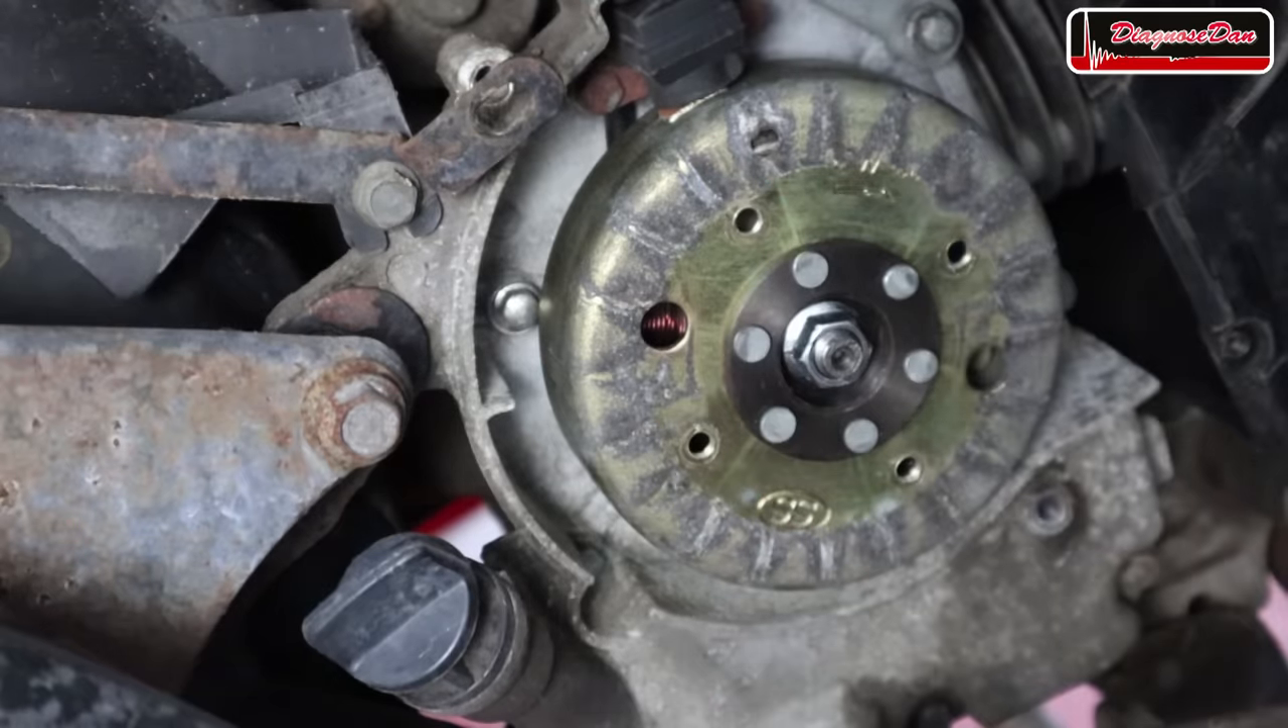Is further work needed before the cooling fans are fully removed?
No.